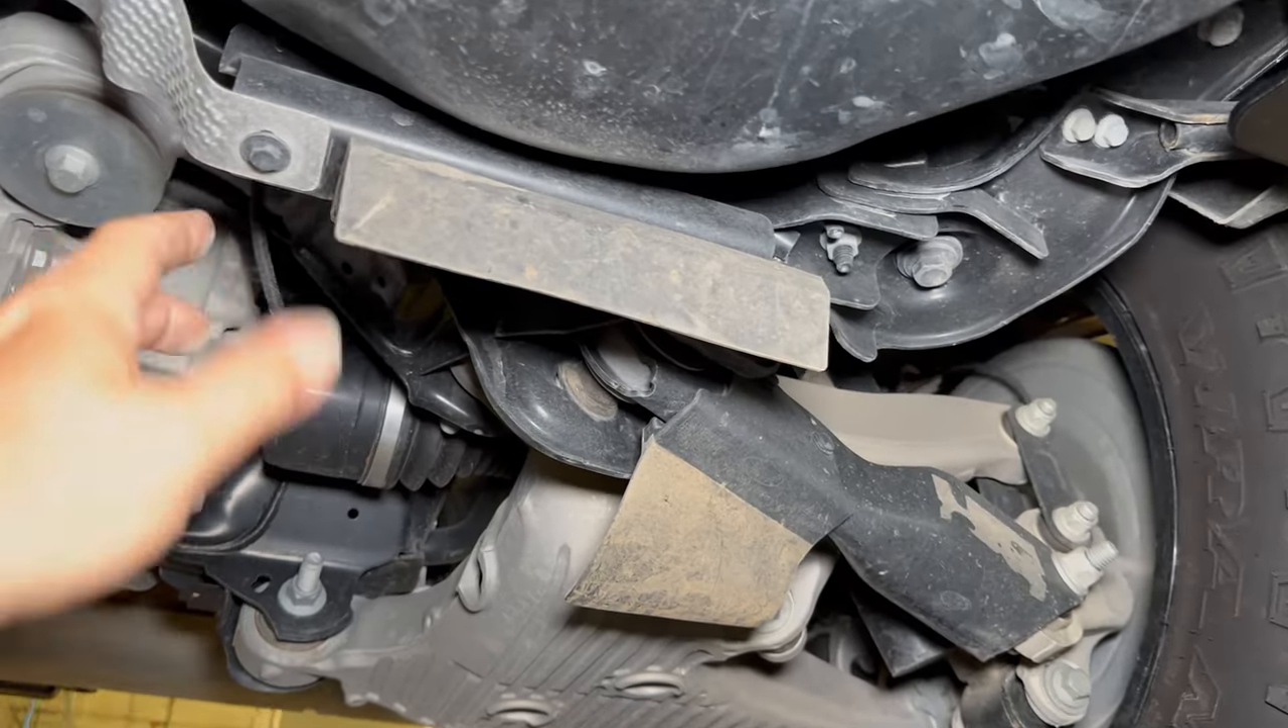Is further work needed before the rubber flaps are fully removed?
Yes.